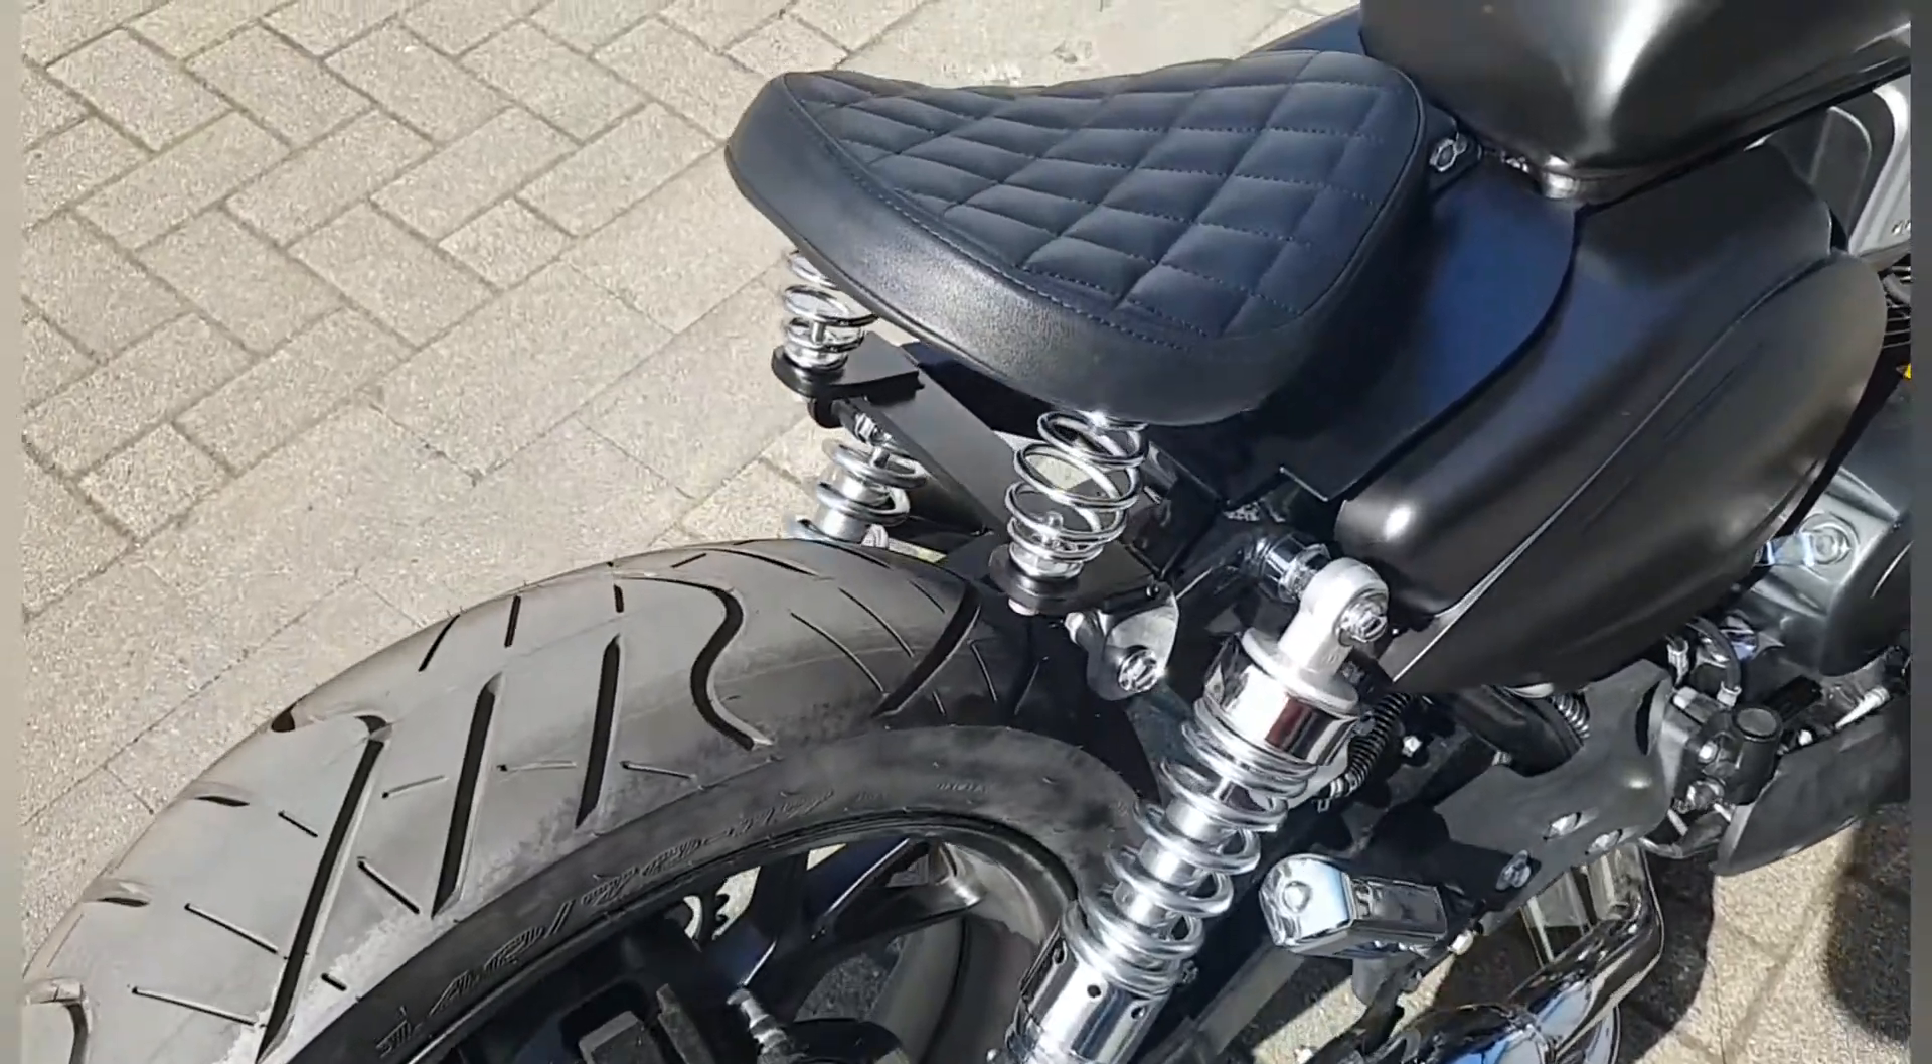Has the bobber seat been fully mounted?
Yes.